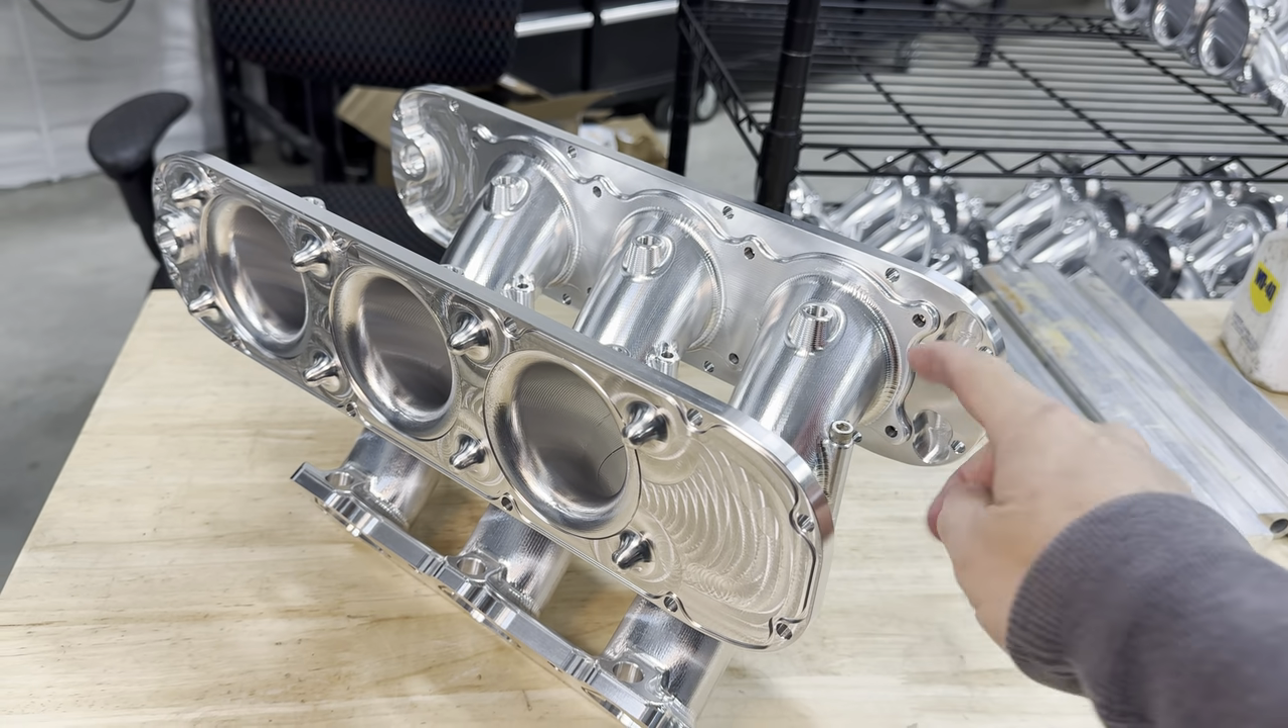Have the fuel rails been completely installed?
No.